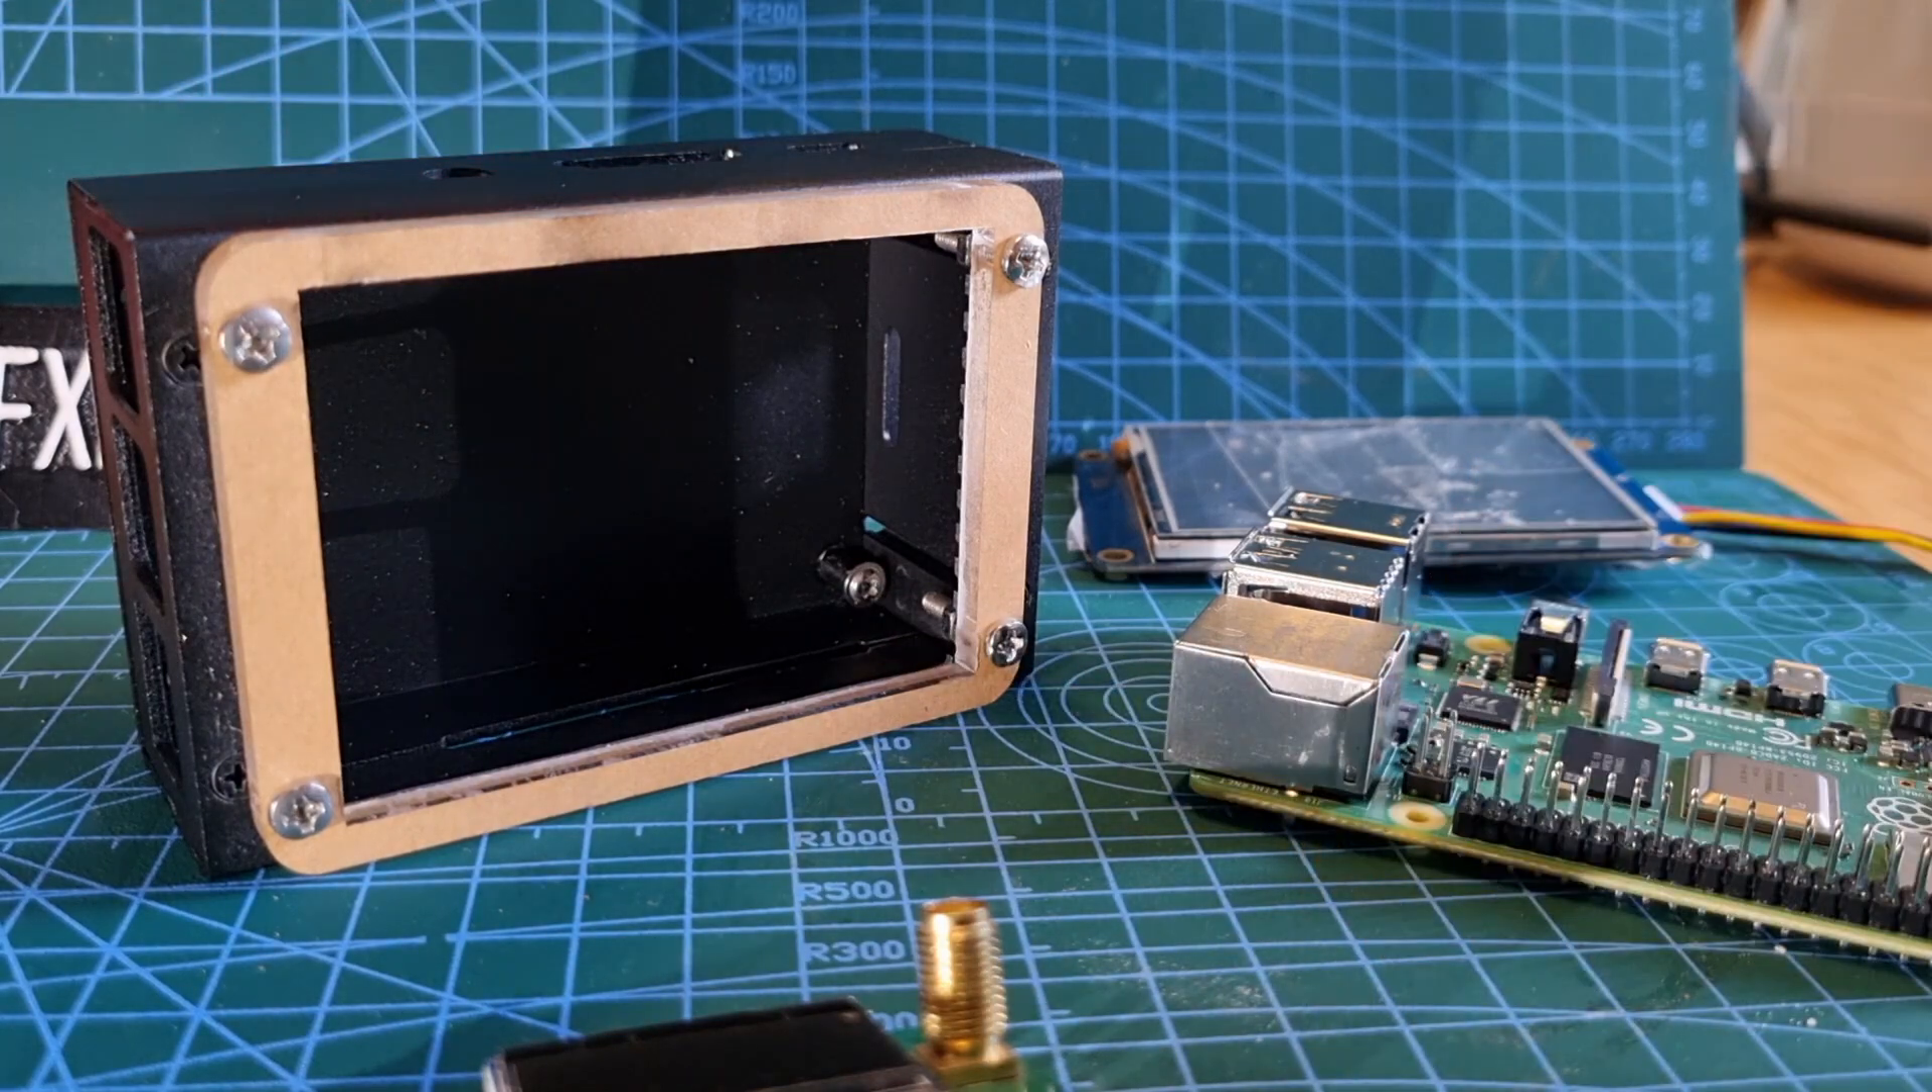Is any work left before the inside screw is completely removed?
Yes.